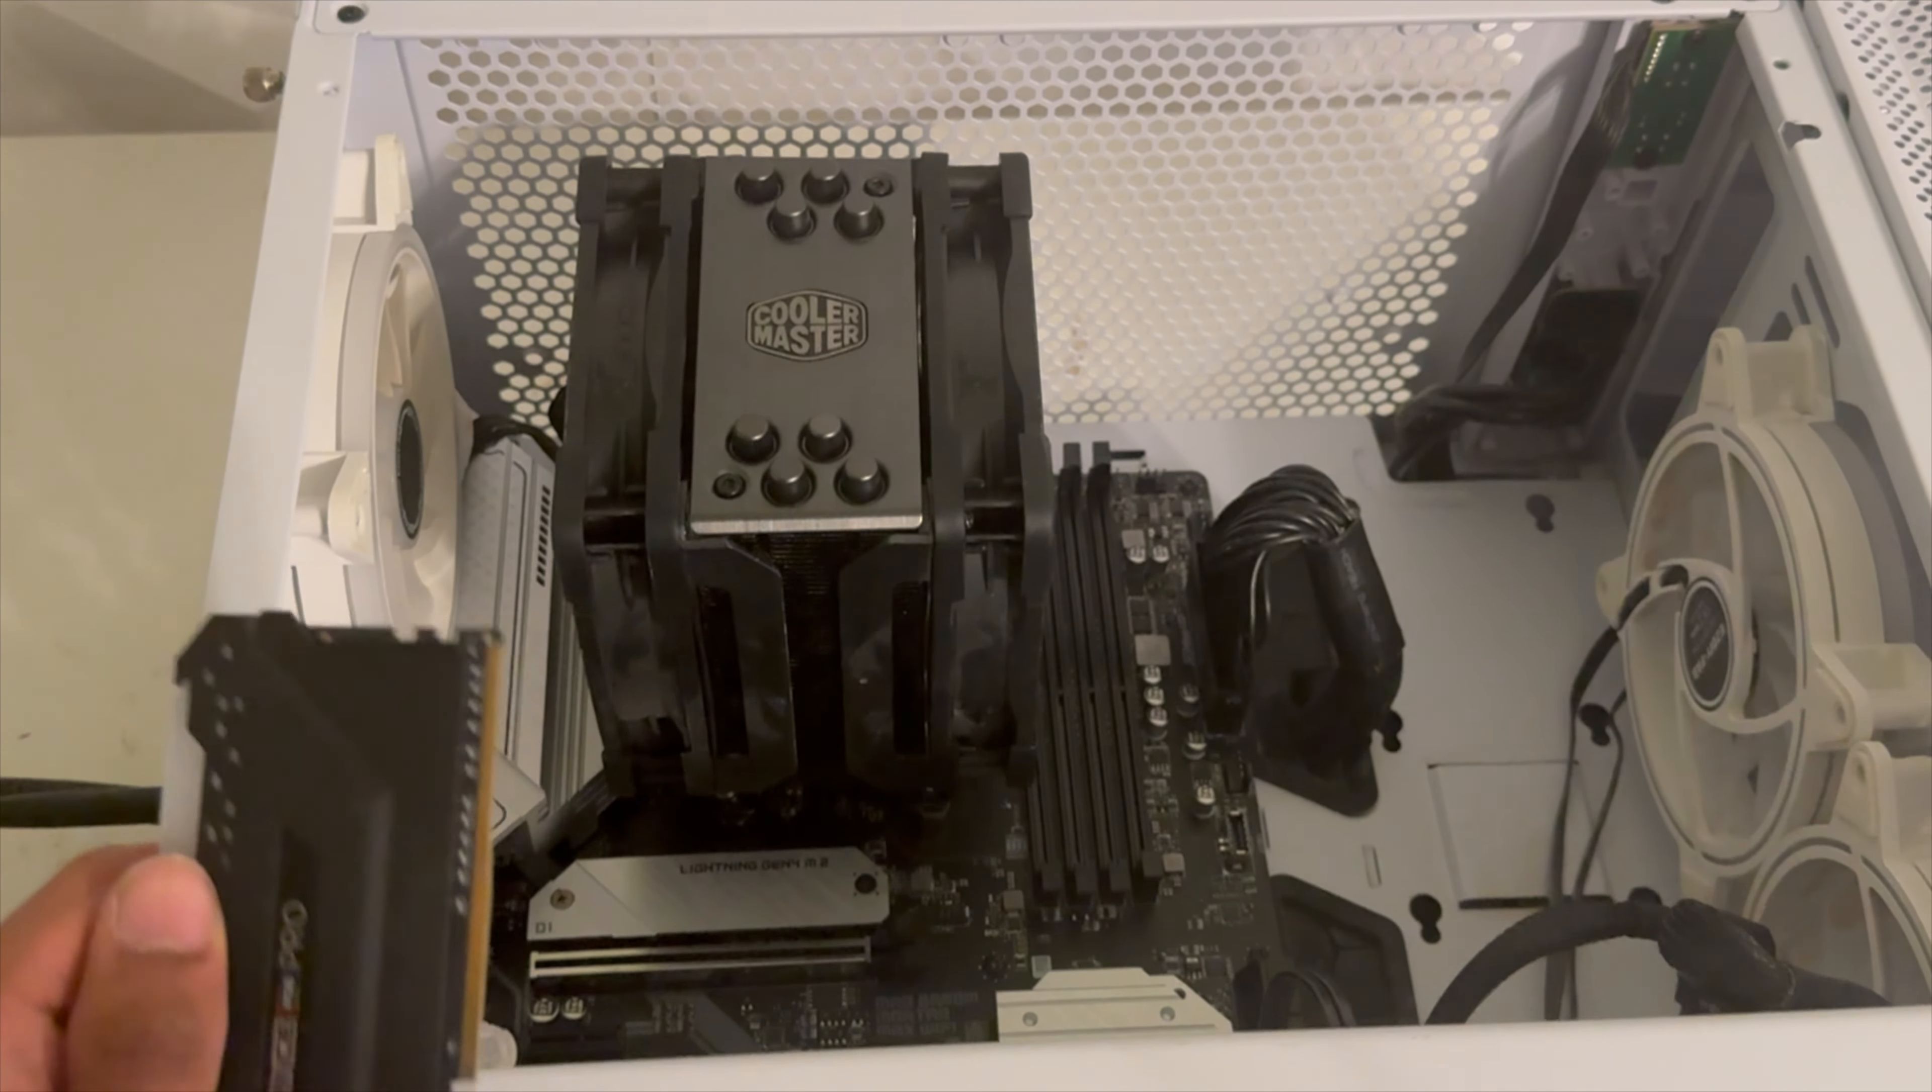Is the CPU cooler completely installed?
Yes.